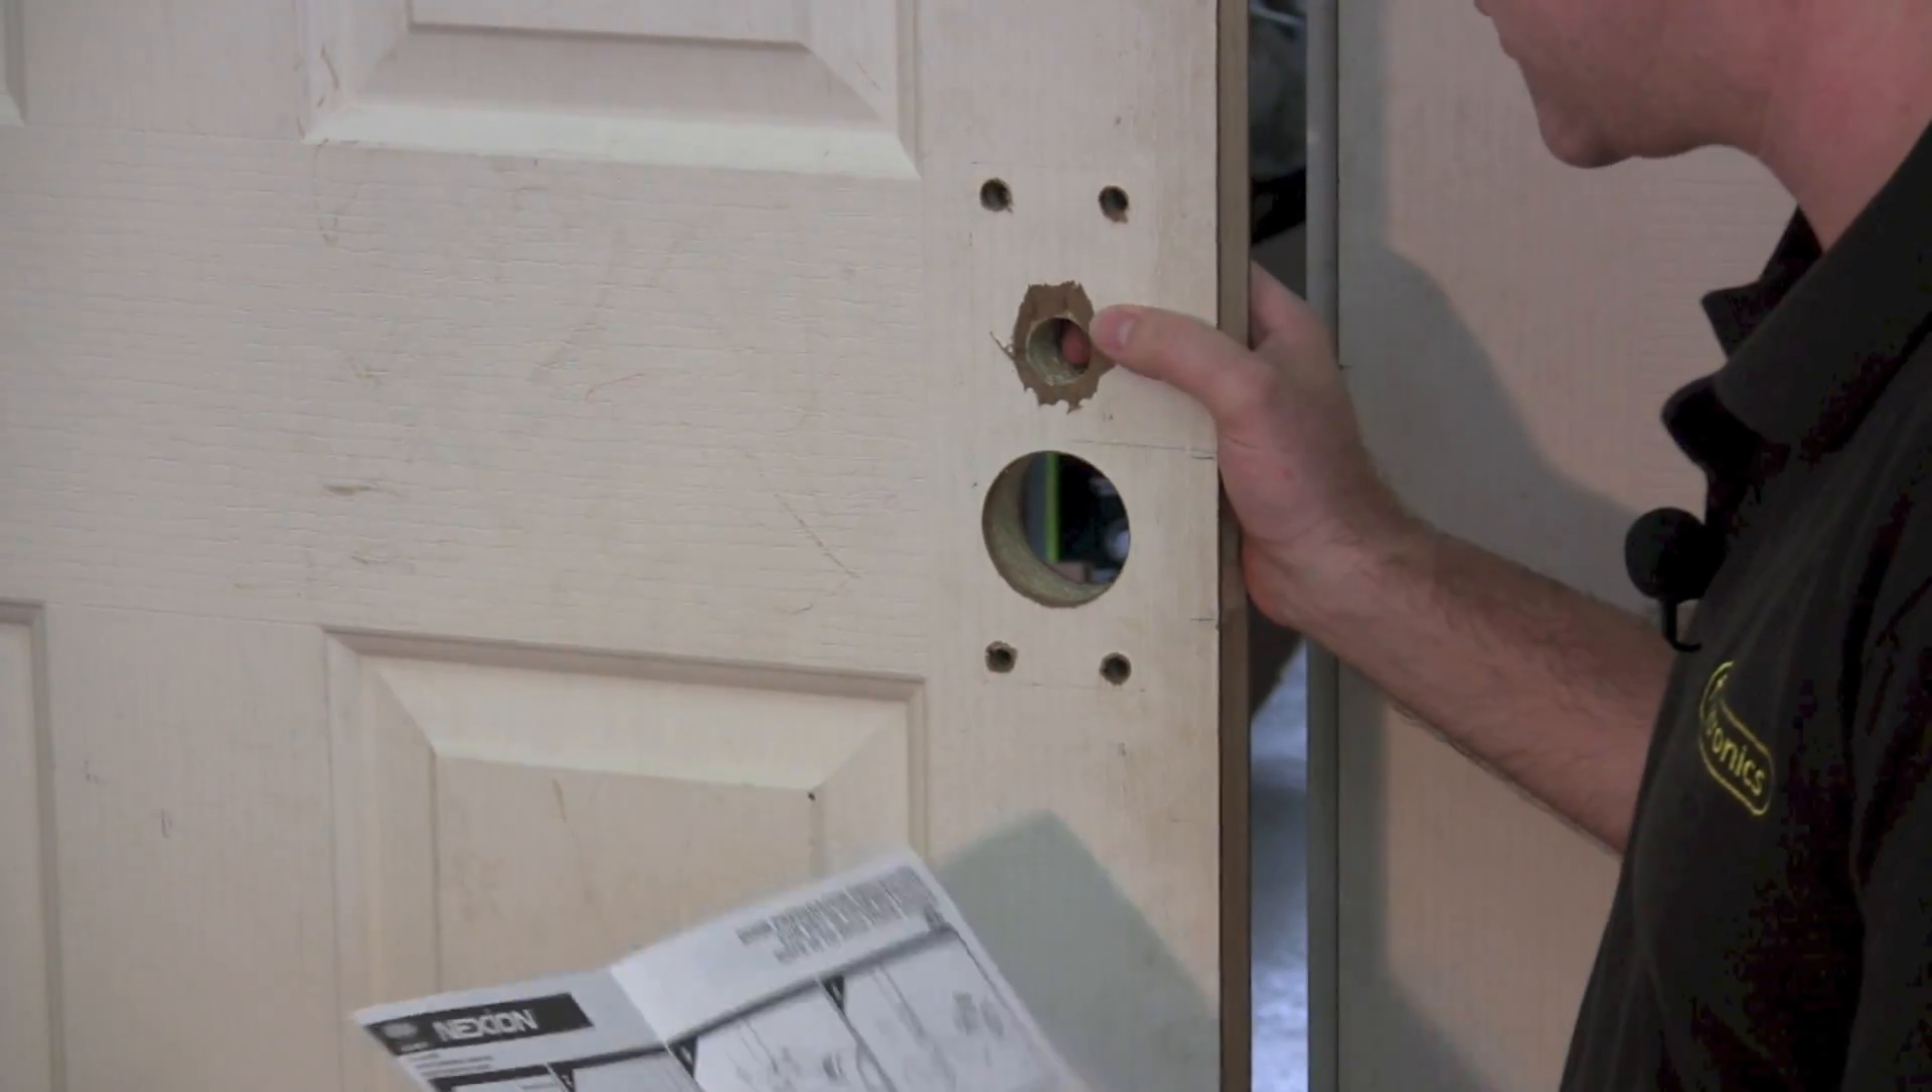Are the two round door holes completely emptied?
Yes.